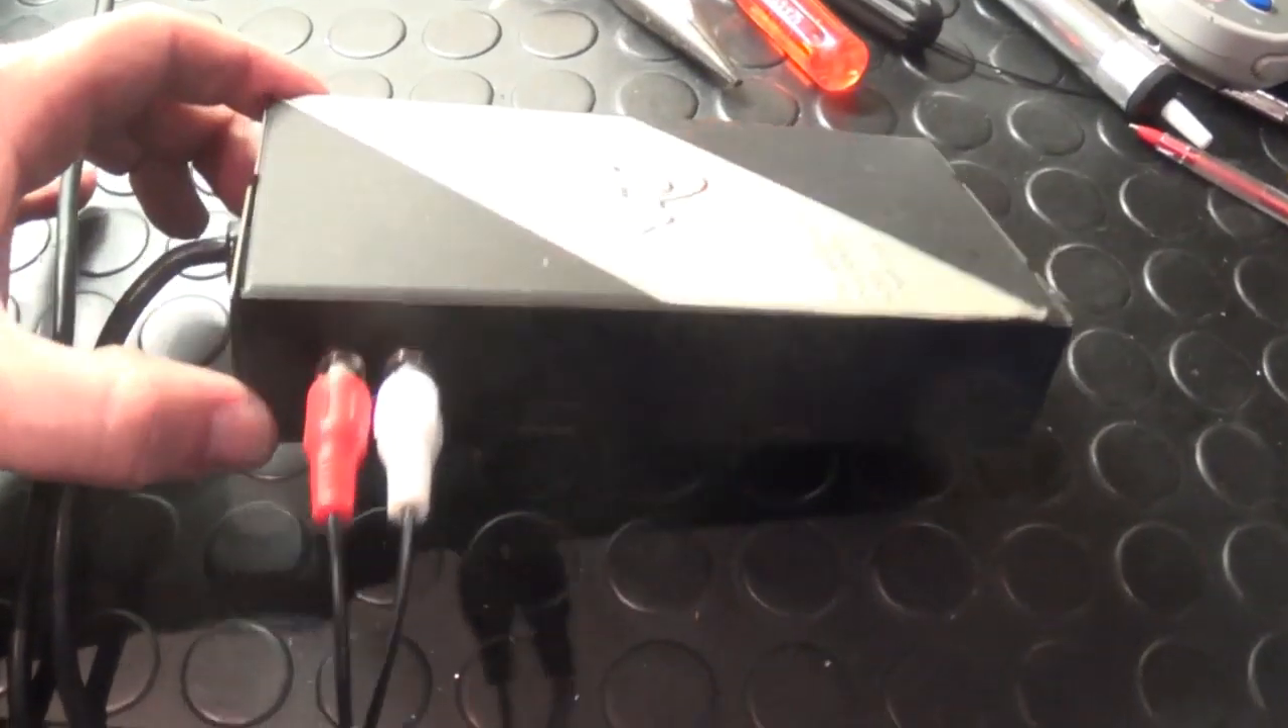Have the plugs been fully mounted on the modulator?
Yes.